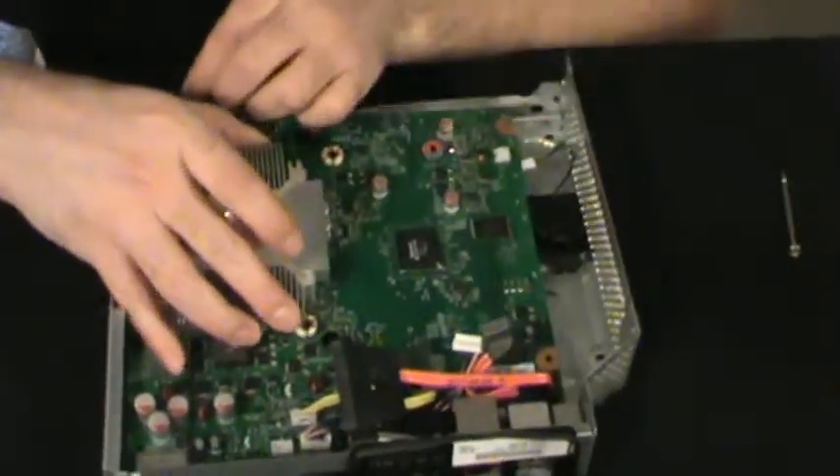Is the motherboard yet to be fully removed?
Yes.